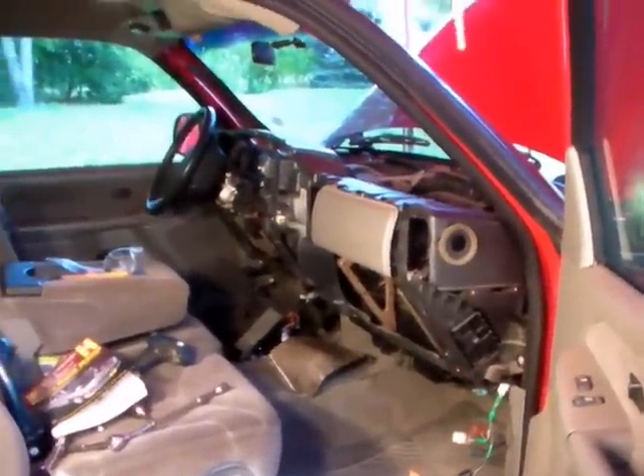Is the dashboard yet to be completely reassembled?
Yes.